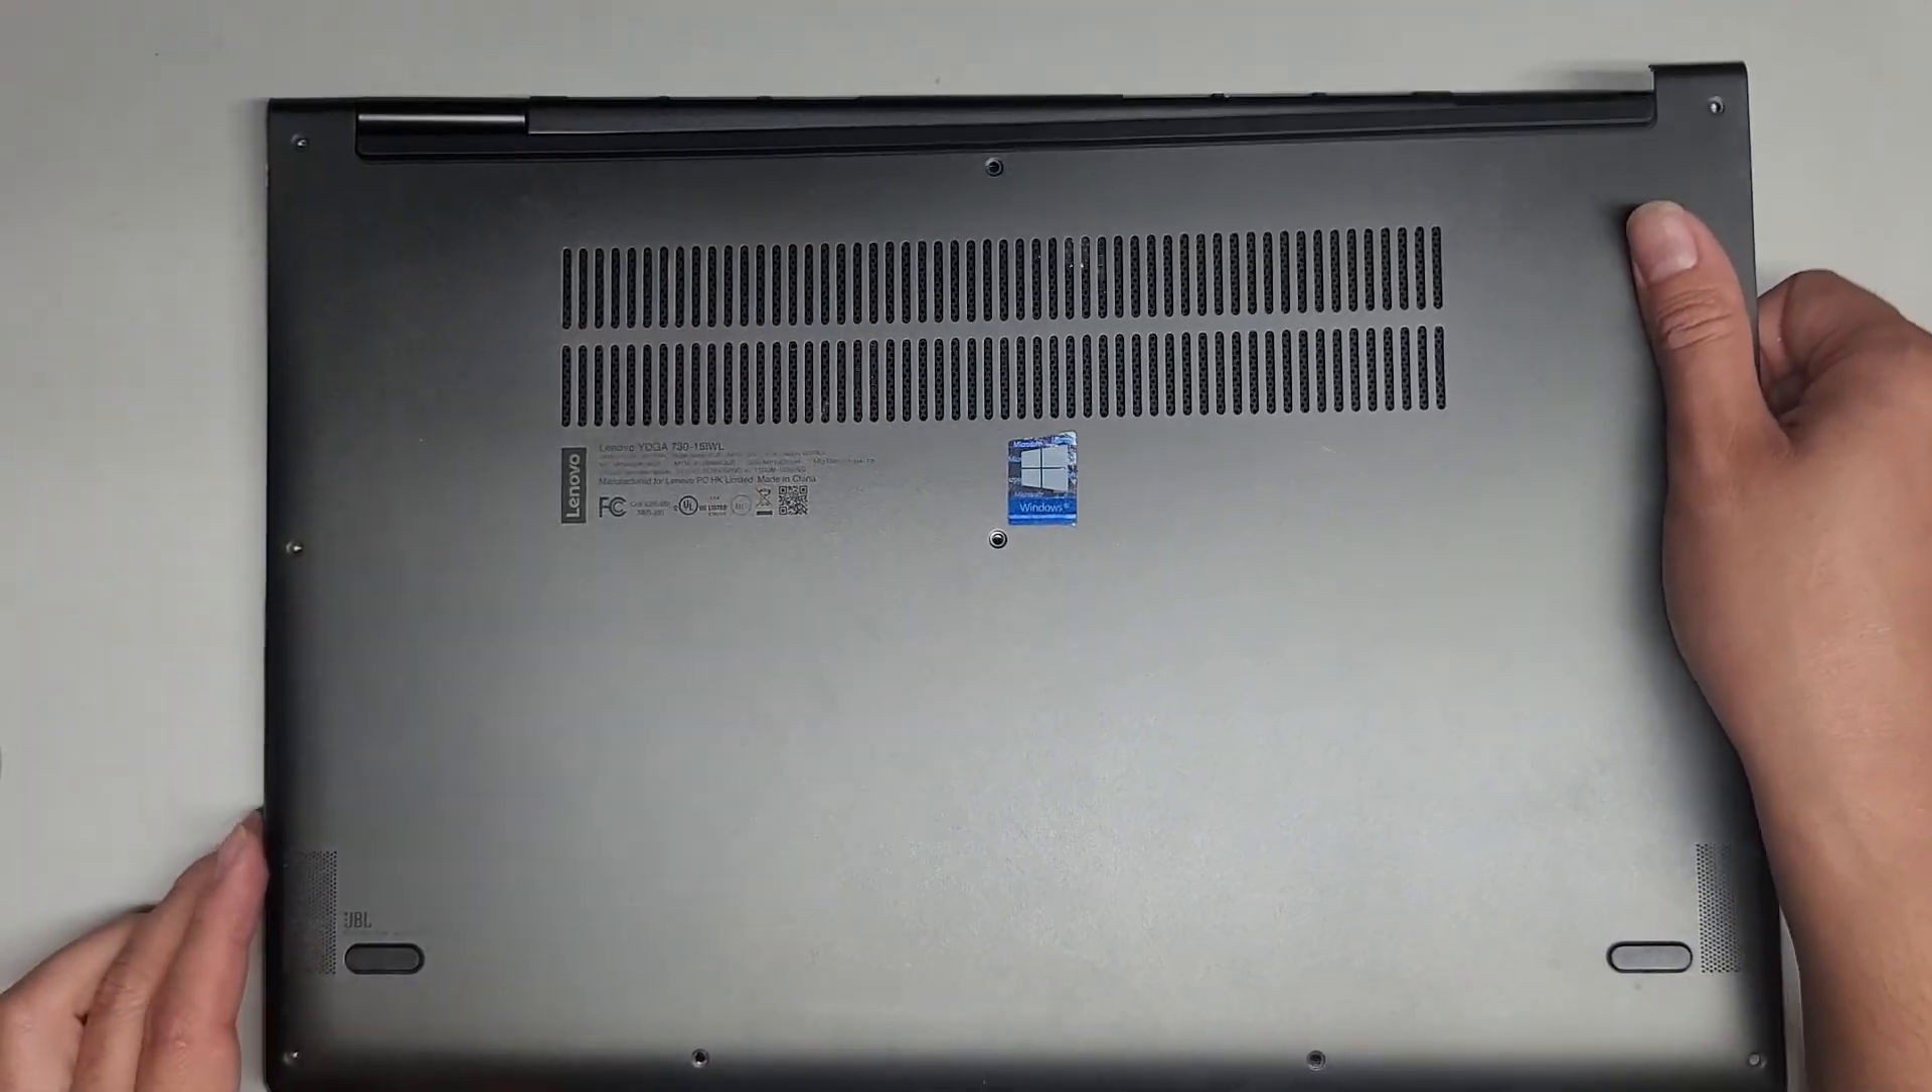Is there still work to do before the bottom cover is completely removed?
Yes.